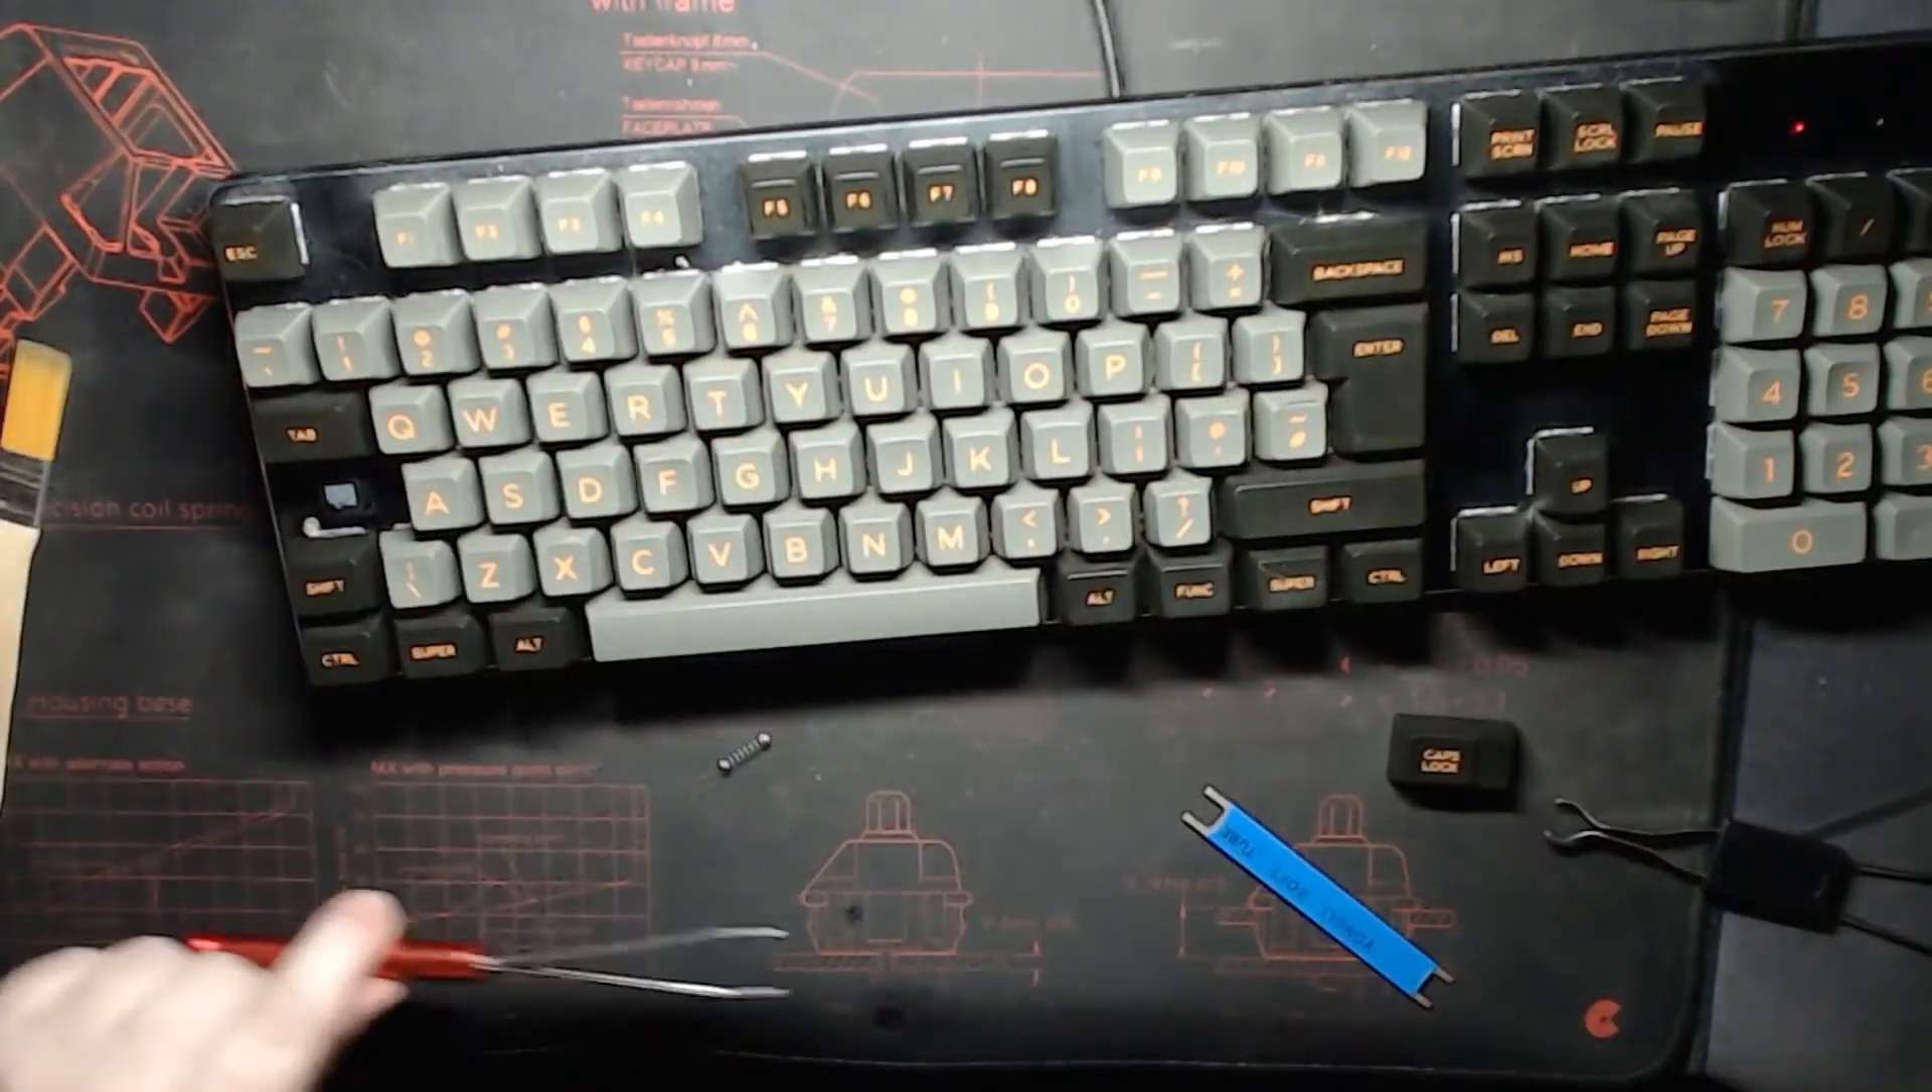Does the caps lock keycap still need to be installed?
Yes.